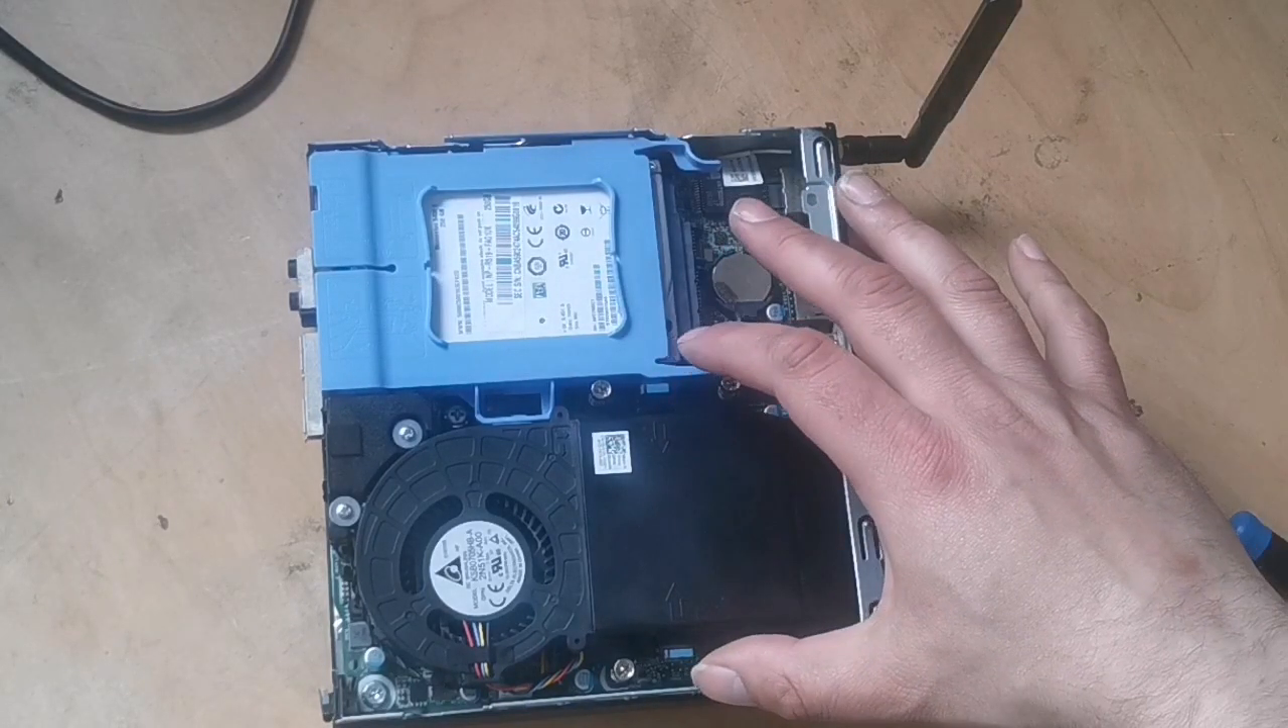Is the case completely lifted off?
Yes.